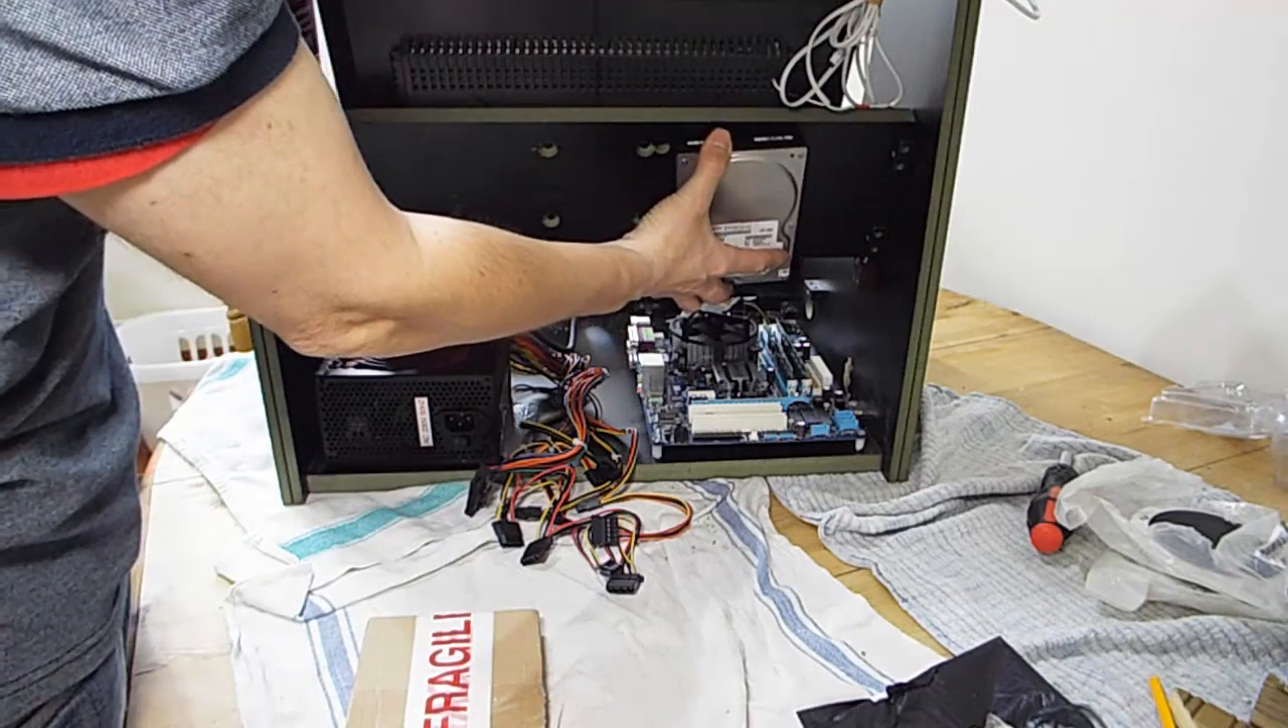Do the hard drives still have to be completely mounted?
Yes.